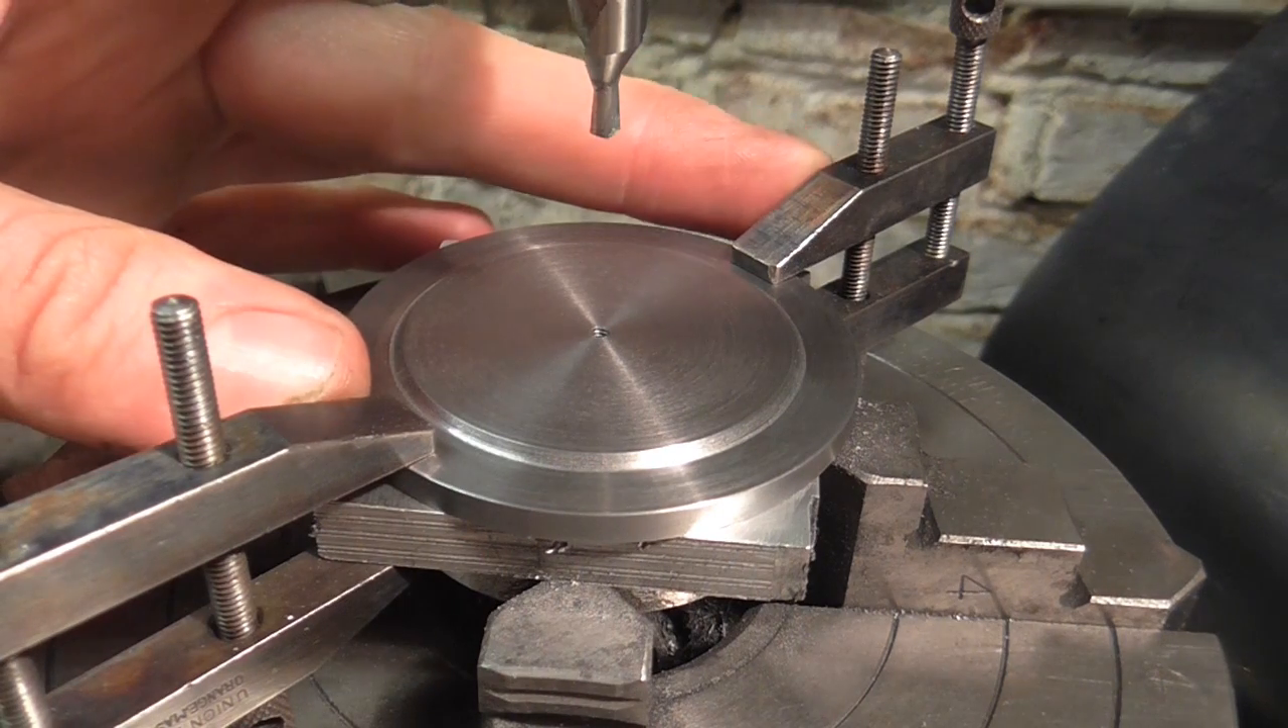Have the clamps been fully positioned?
Yes.